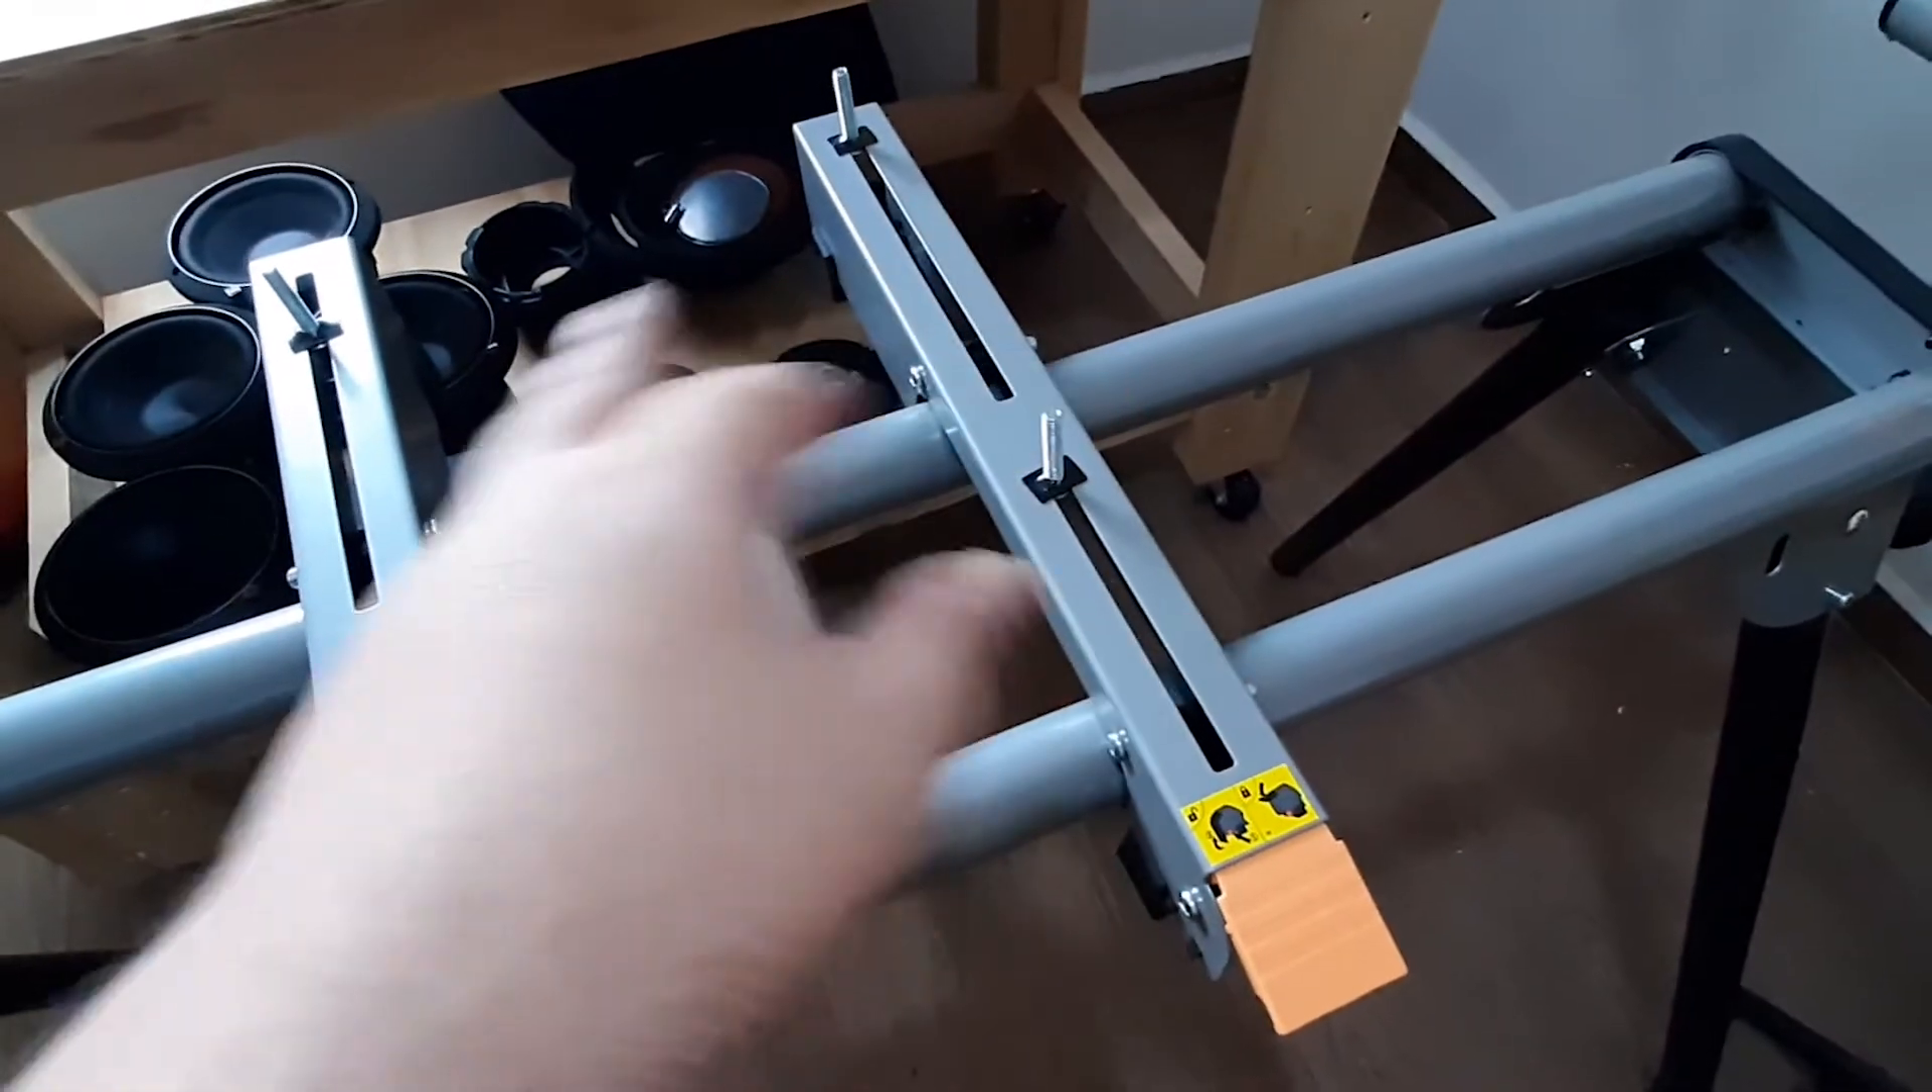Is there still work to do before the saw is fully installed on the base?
Yes.